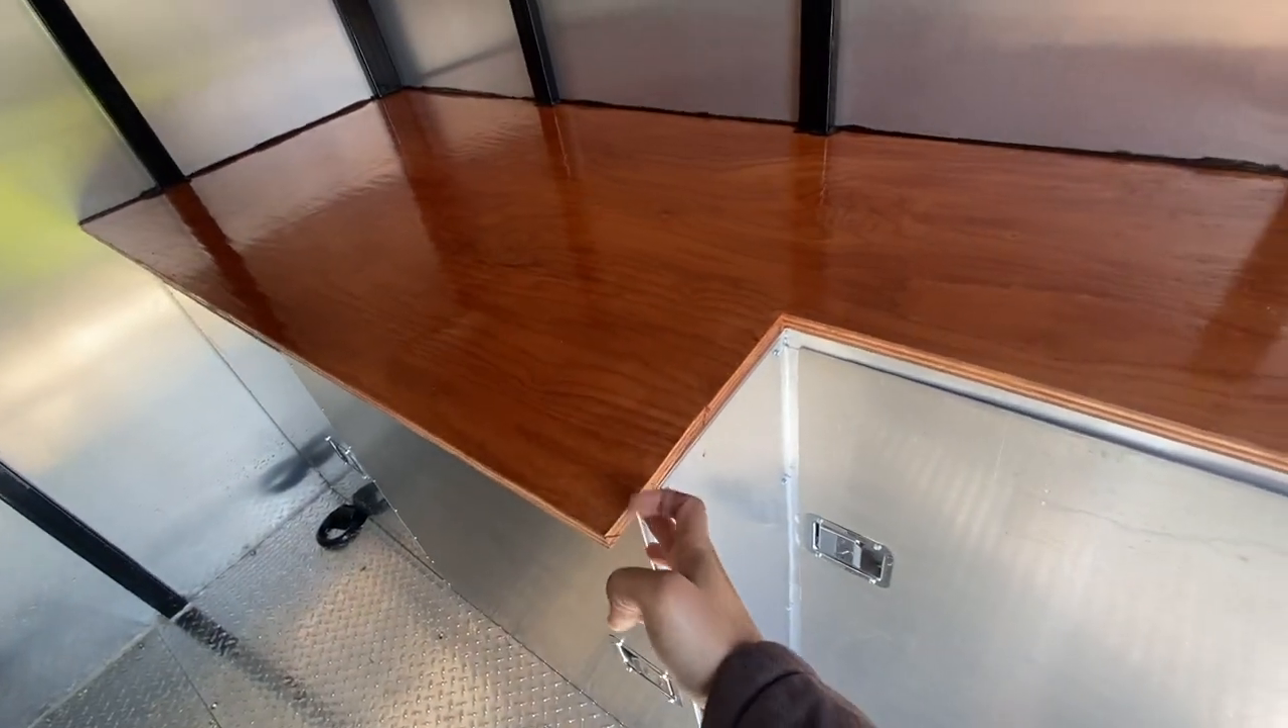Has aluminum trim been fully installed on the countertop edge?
No.